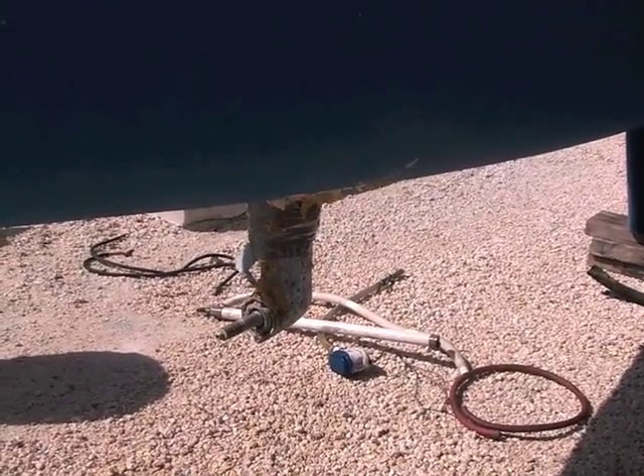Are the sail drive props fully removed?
Yes.